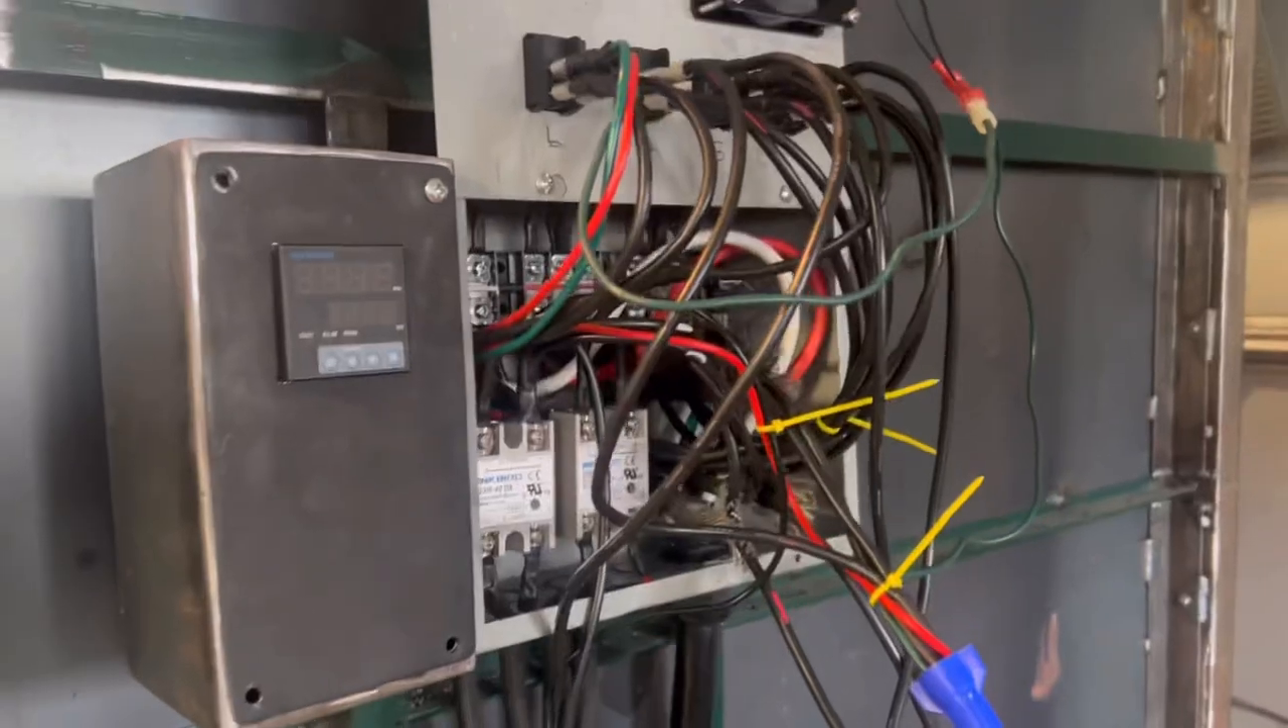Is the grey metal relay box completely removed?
No.